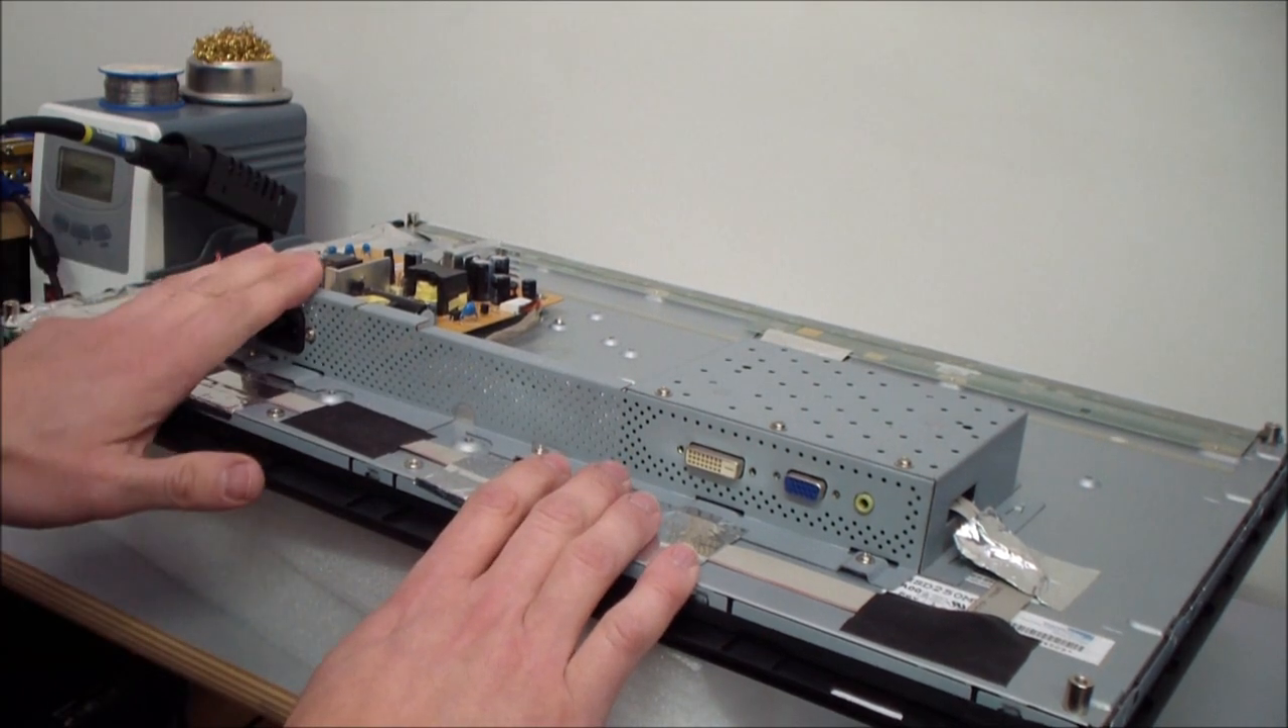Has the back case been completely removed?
Yes.